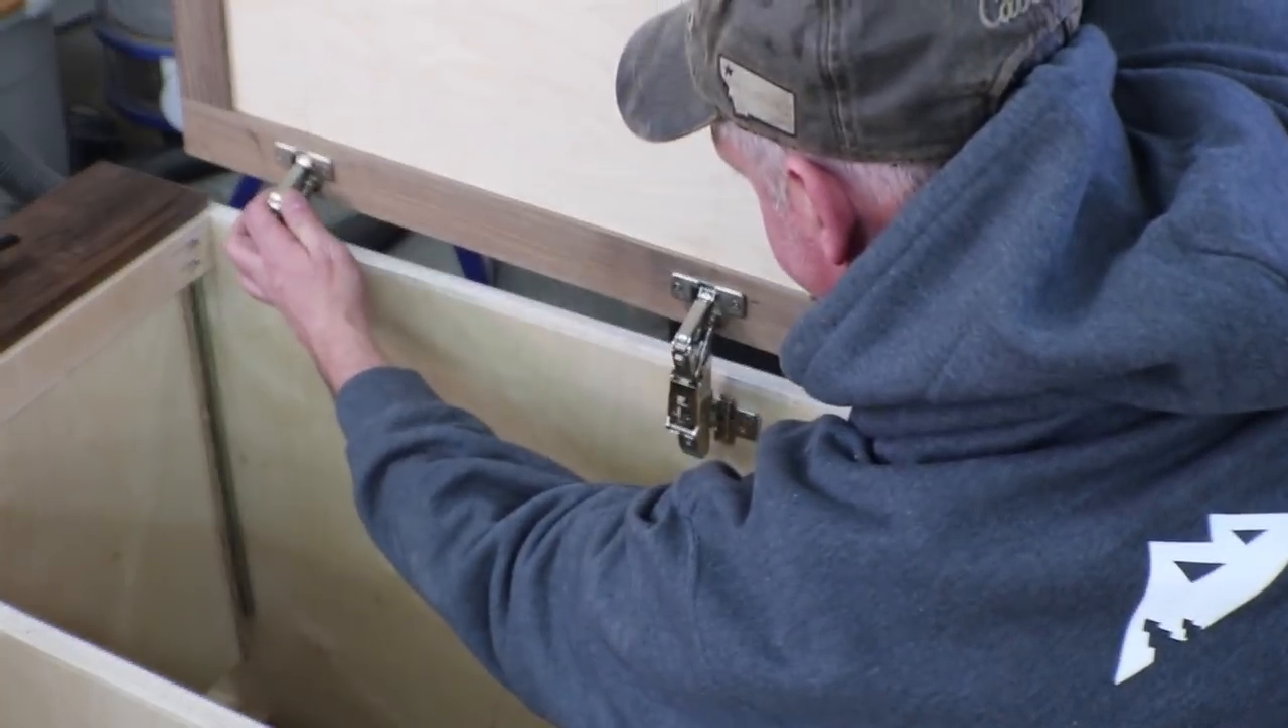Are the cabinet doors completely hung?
No.